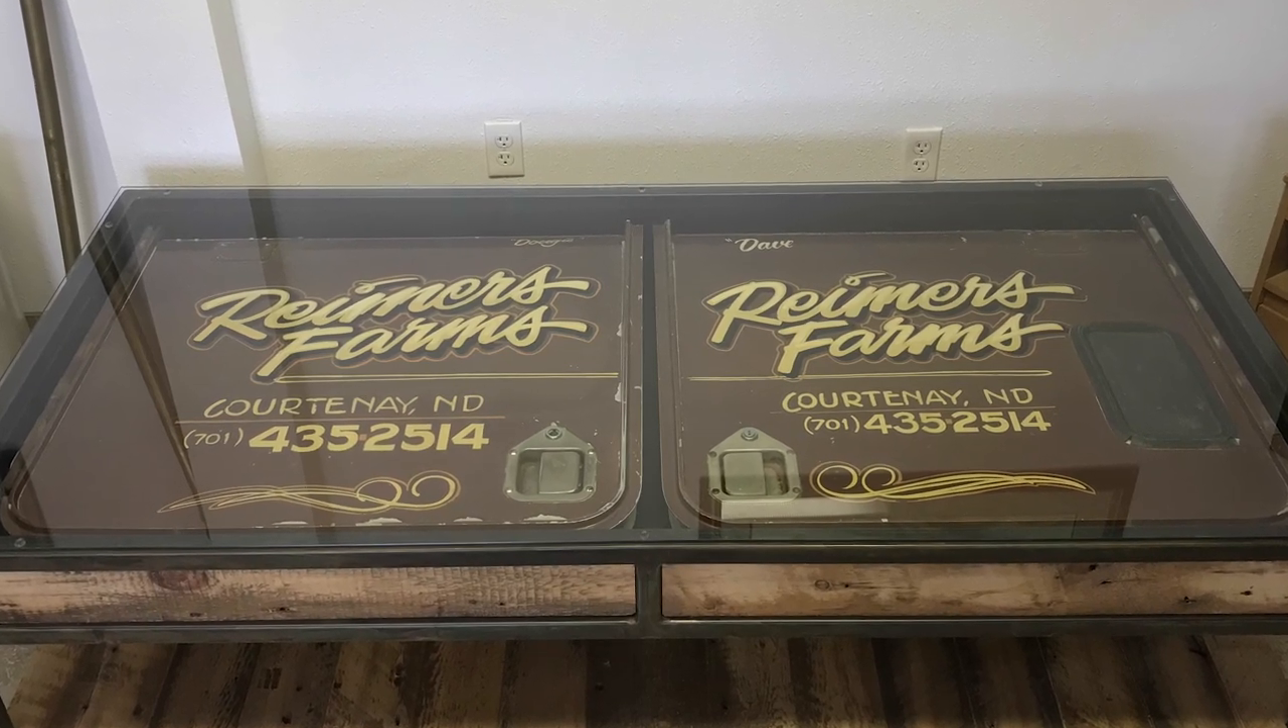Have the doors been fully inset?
Yes.